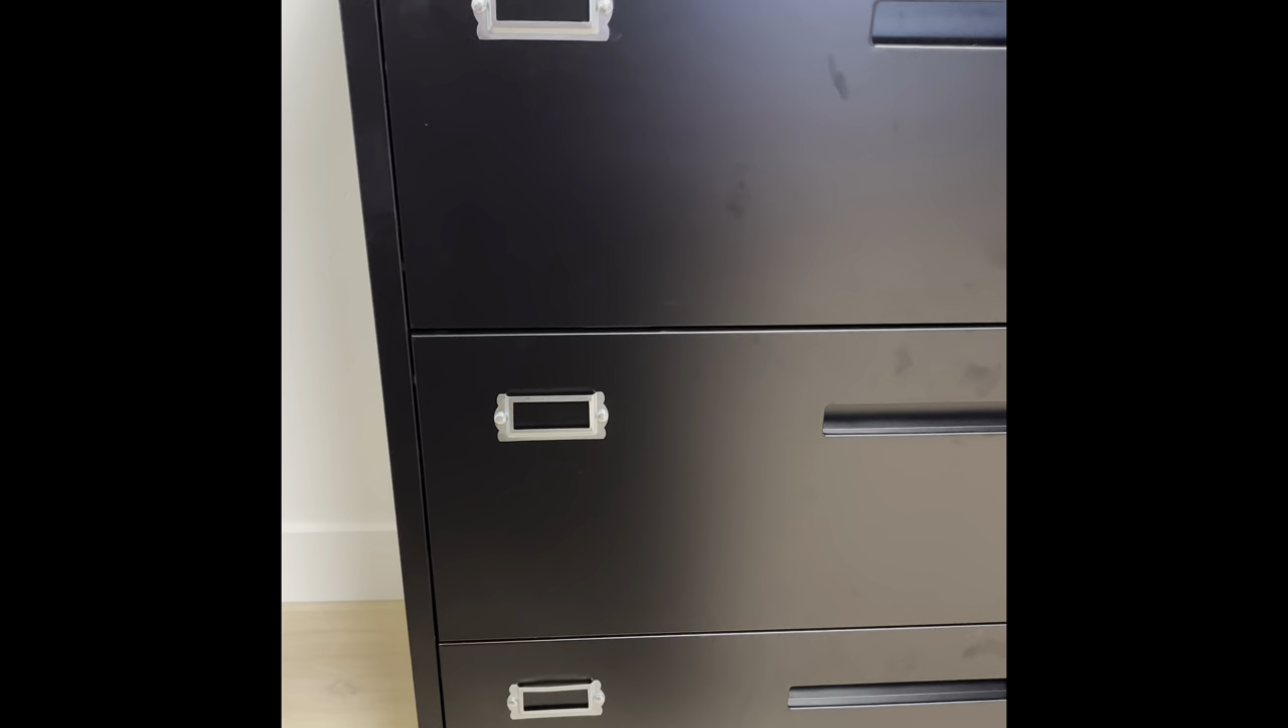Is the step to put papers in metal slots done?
No.